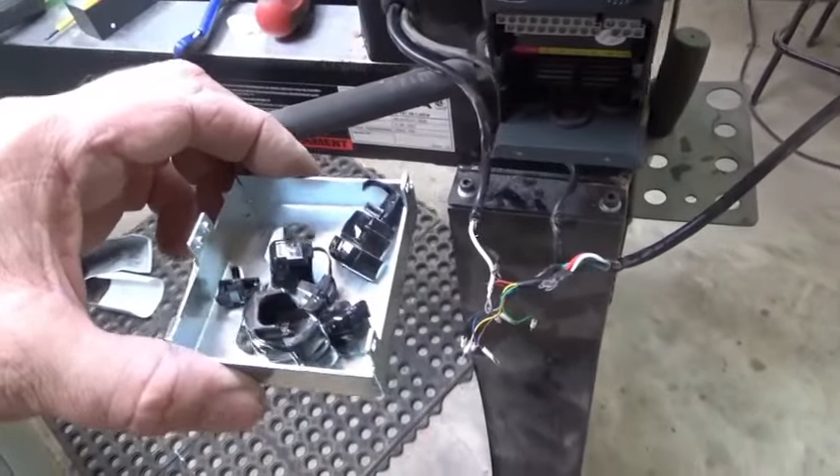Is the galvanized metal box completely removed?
Yes.